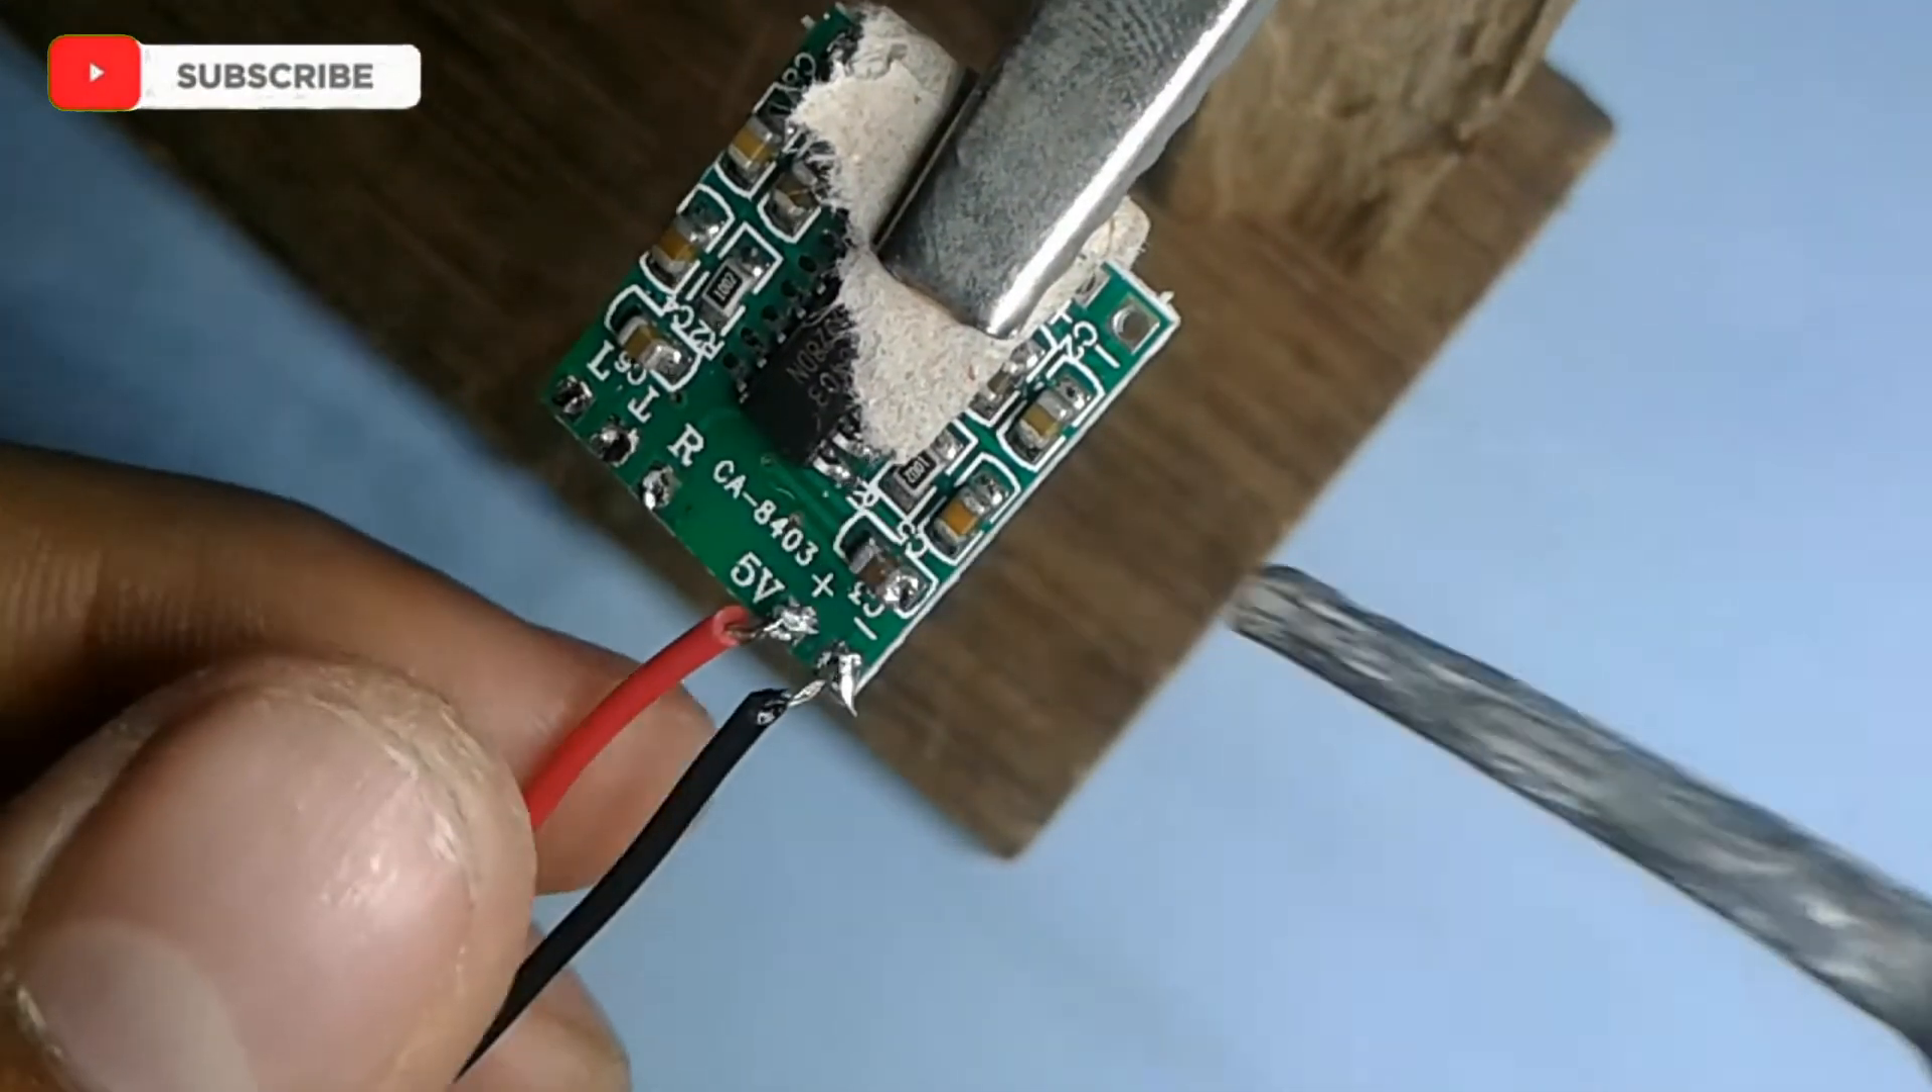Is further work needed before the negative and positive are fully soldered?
No.